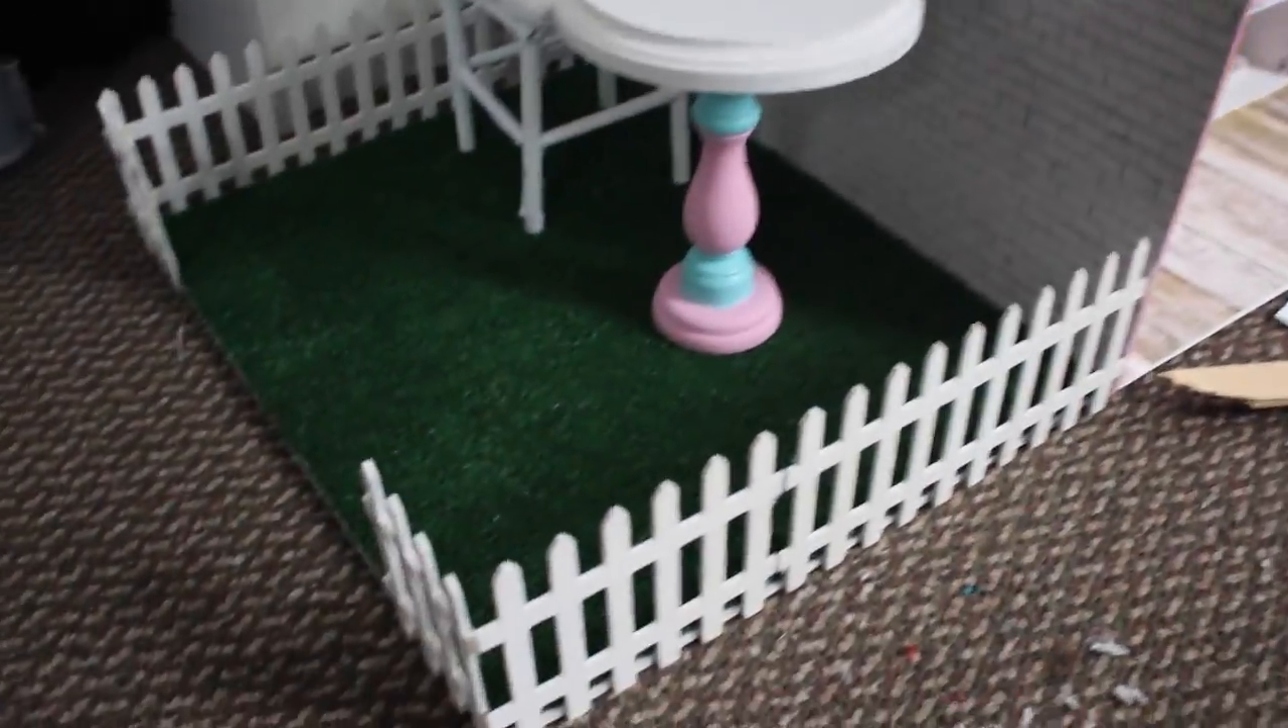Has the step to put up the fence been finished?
Yes.